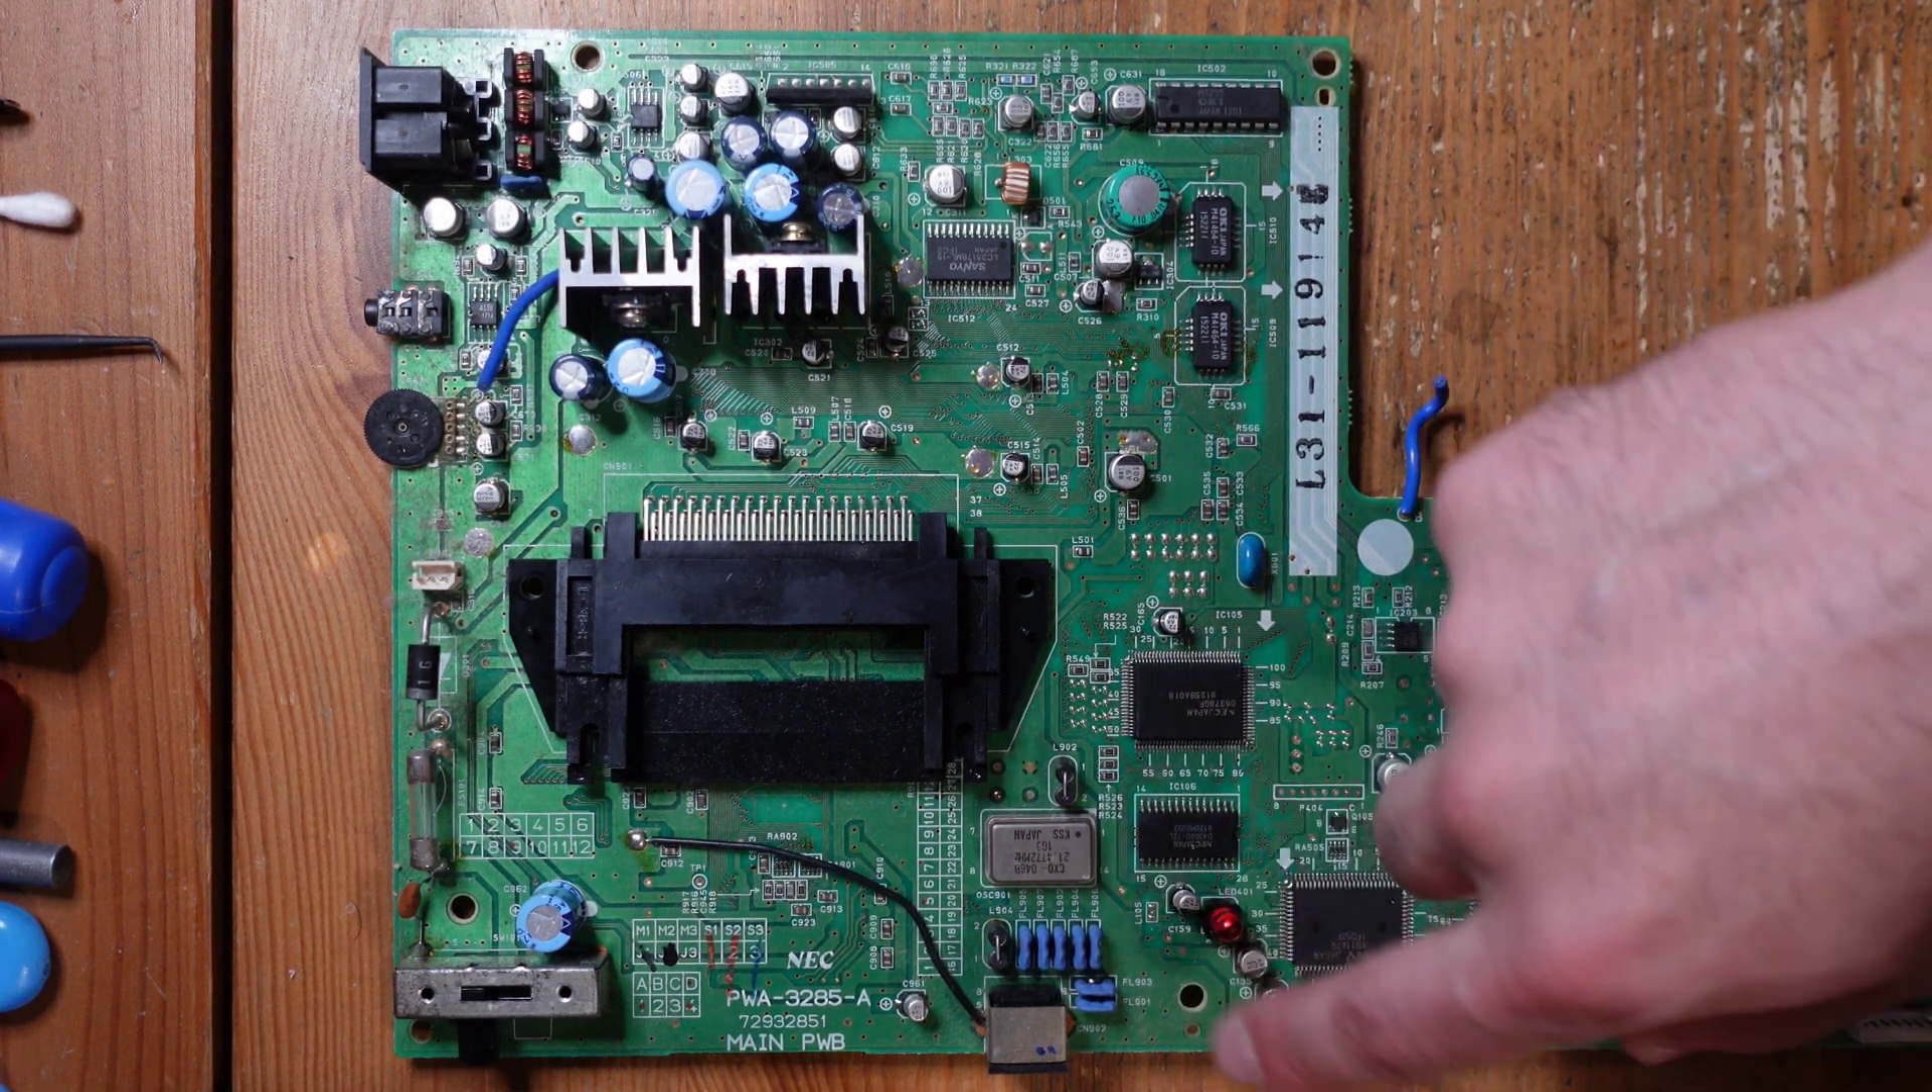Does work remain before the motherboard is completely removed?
No.